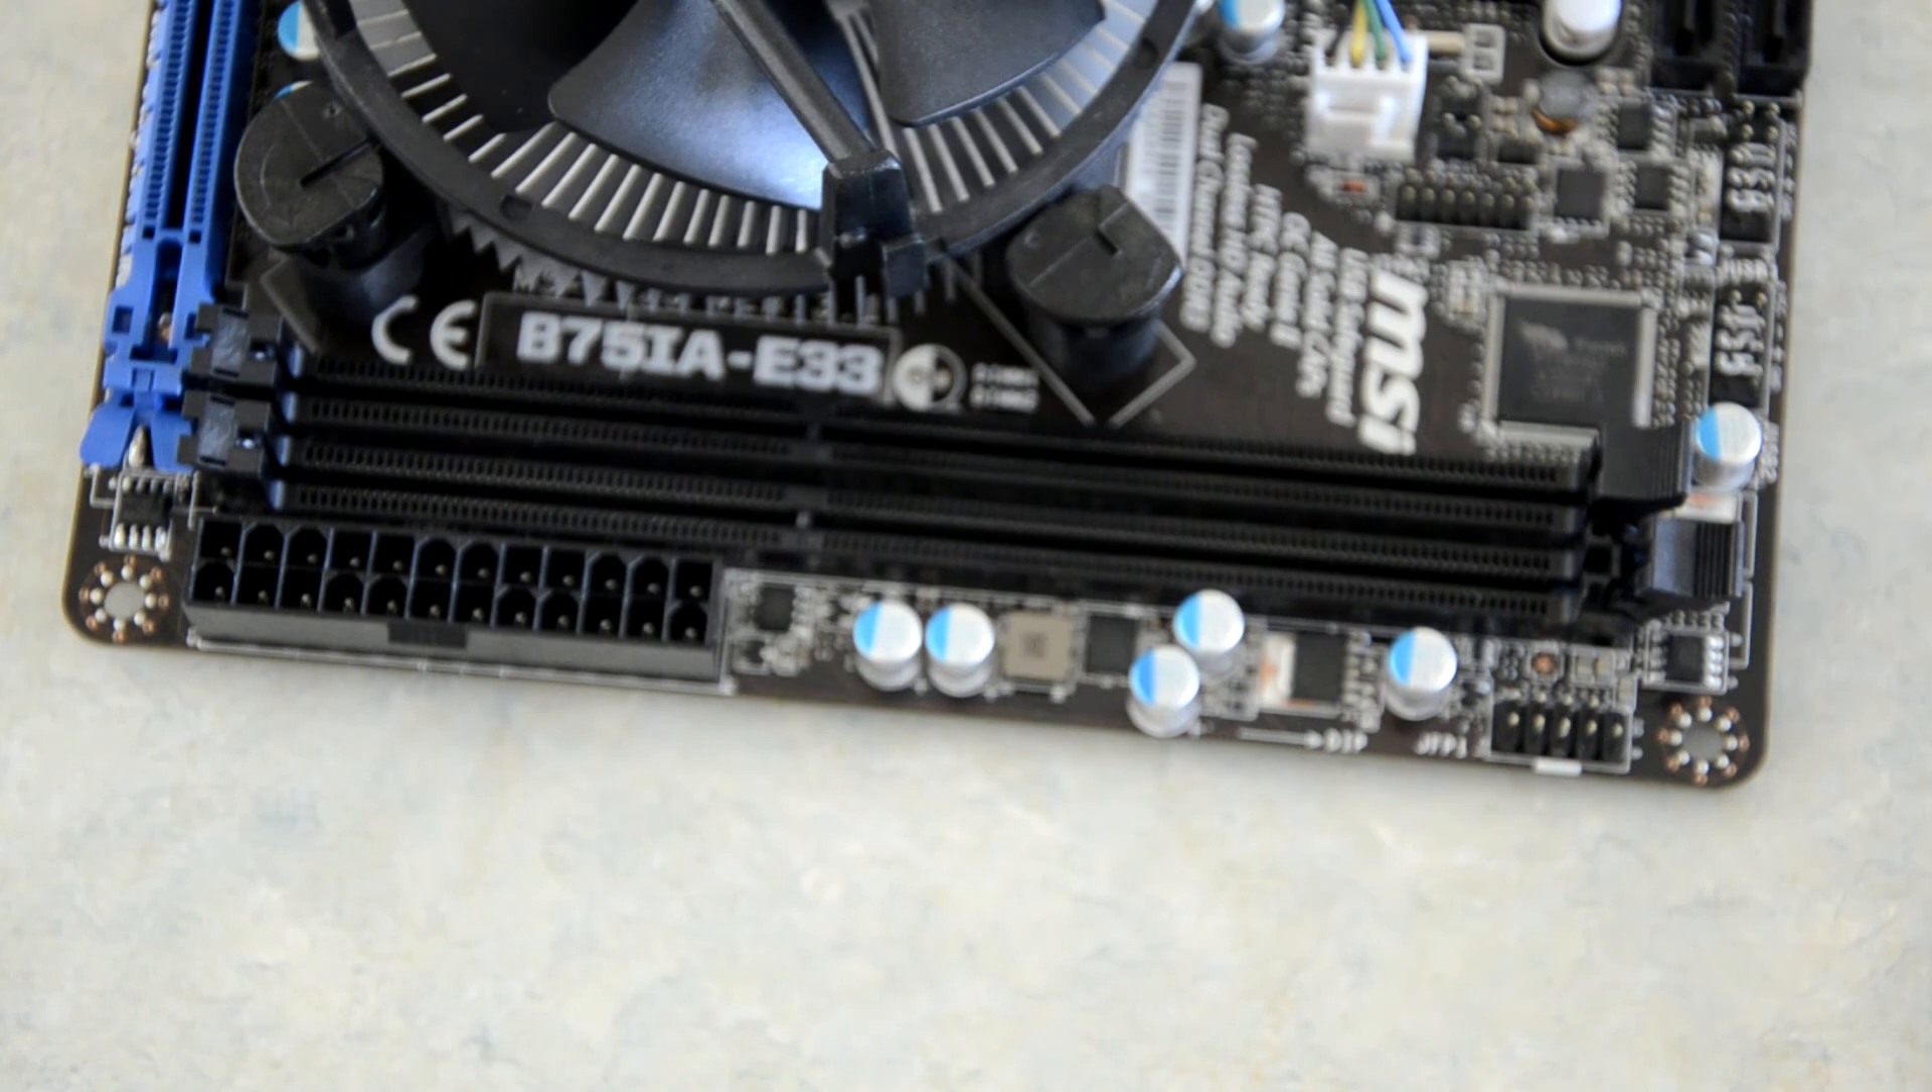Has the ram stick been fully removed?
Yes.